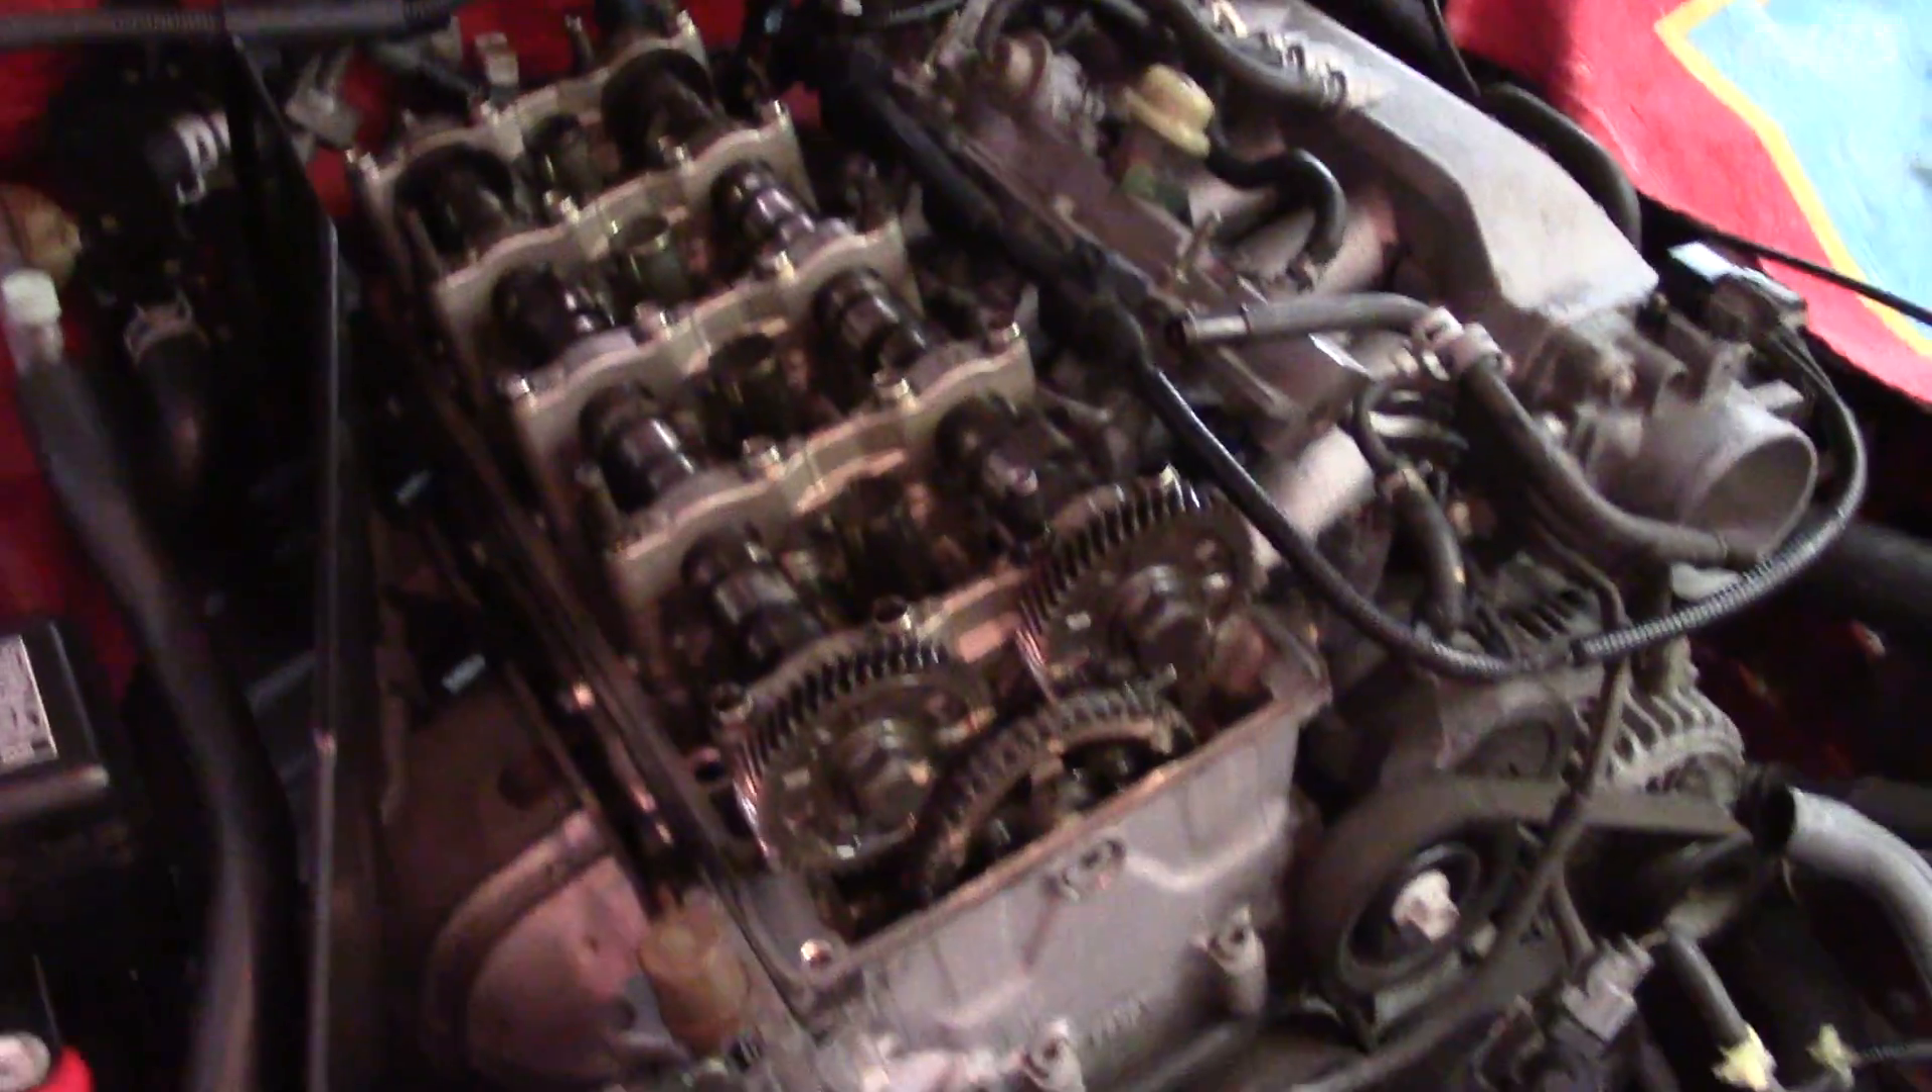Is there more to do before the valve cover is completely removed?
No.